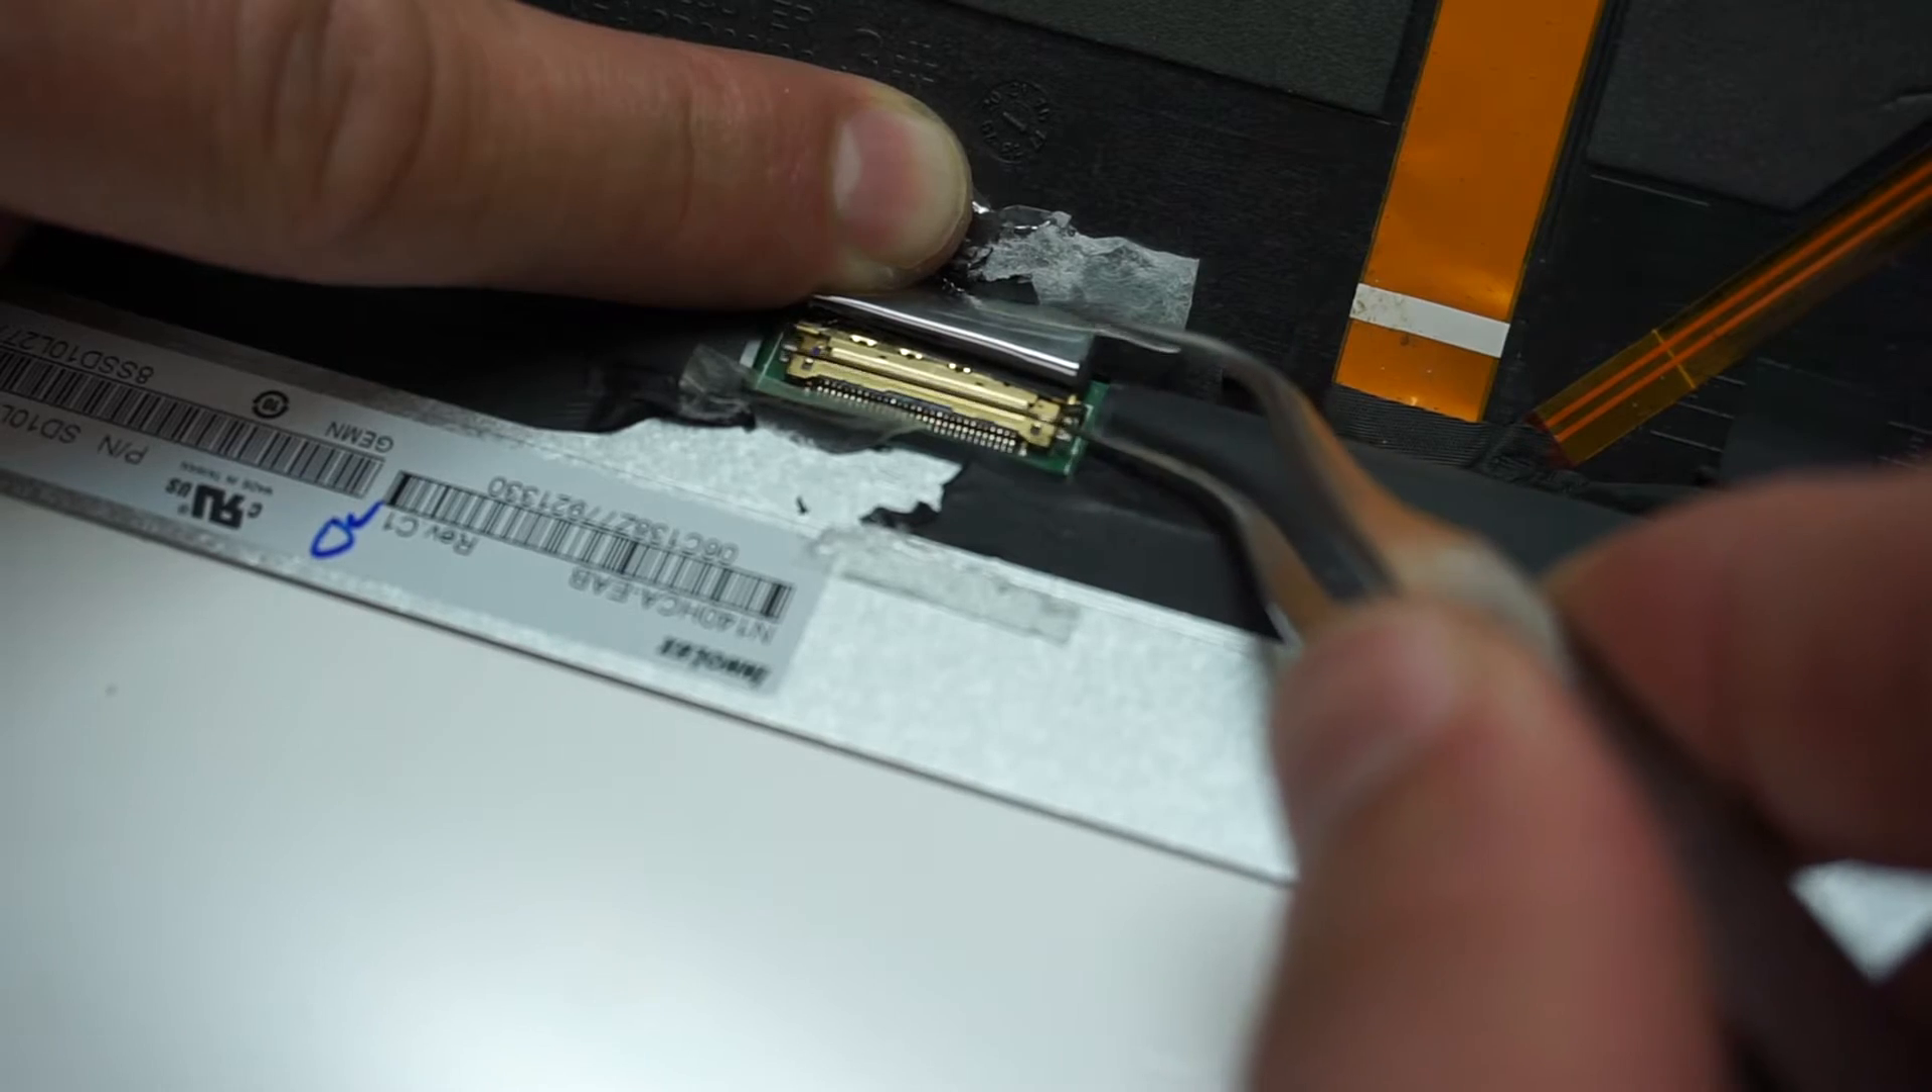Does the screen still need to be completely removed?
Yes.